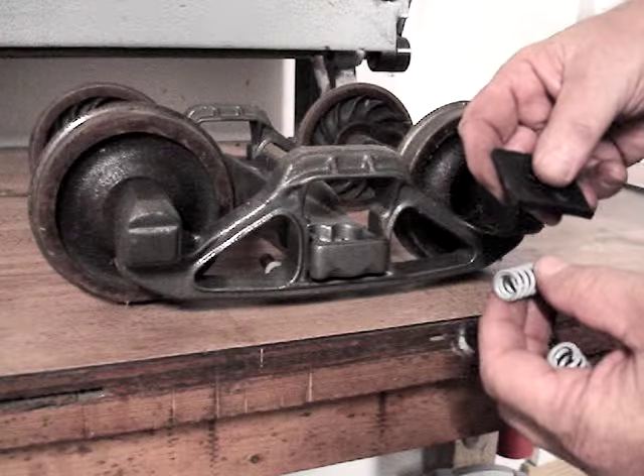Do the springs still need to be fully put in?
Yes.